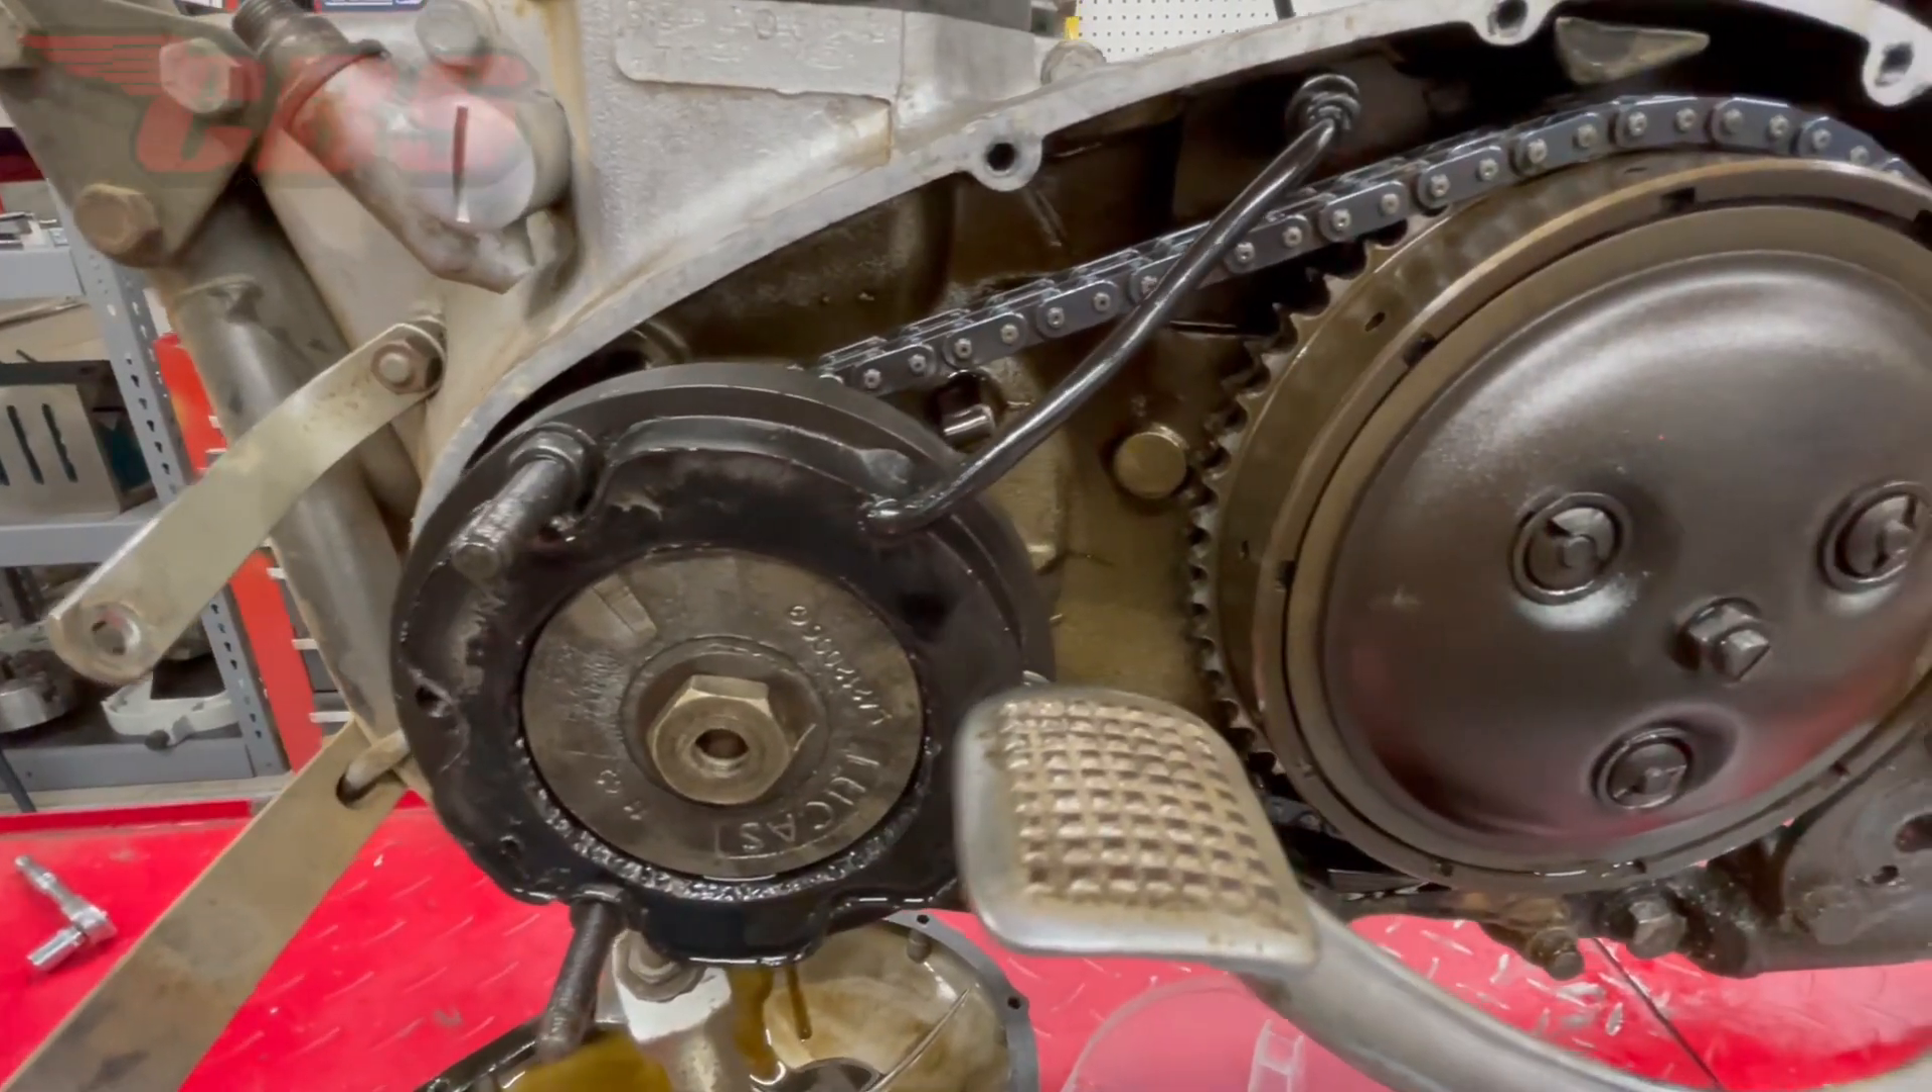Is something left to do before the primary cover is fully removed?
No.